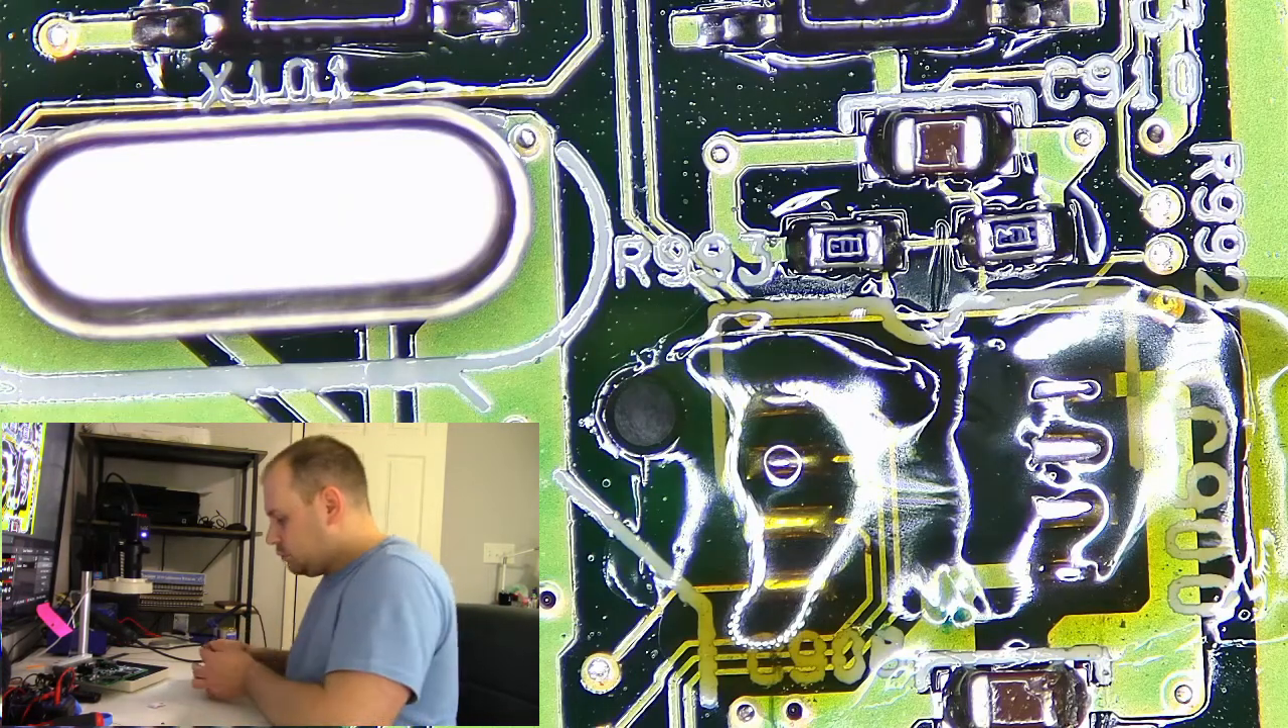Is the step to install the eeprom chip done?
No.